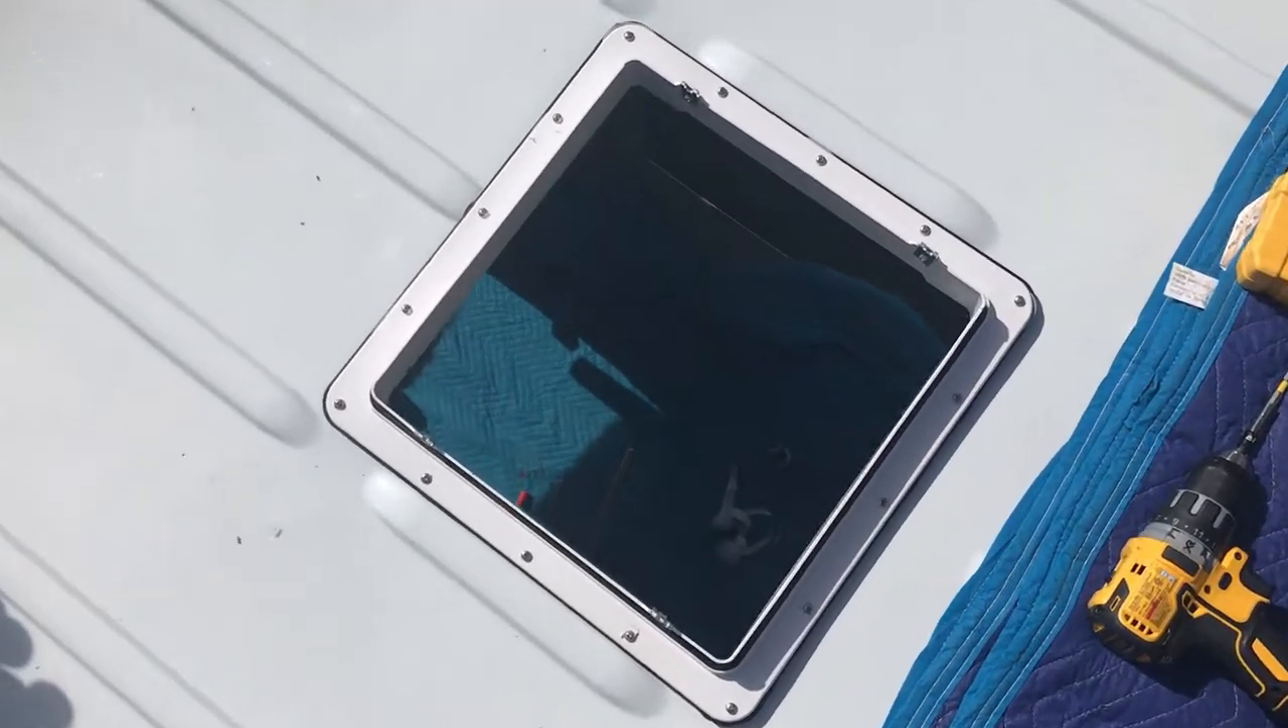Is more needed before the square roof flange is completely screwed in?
No.